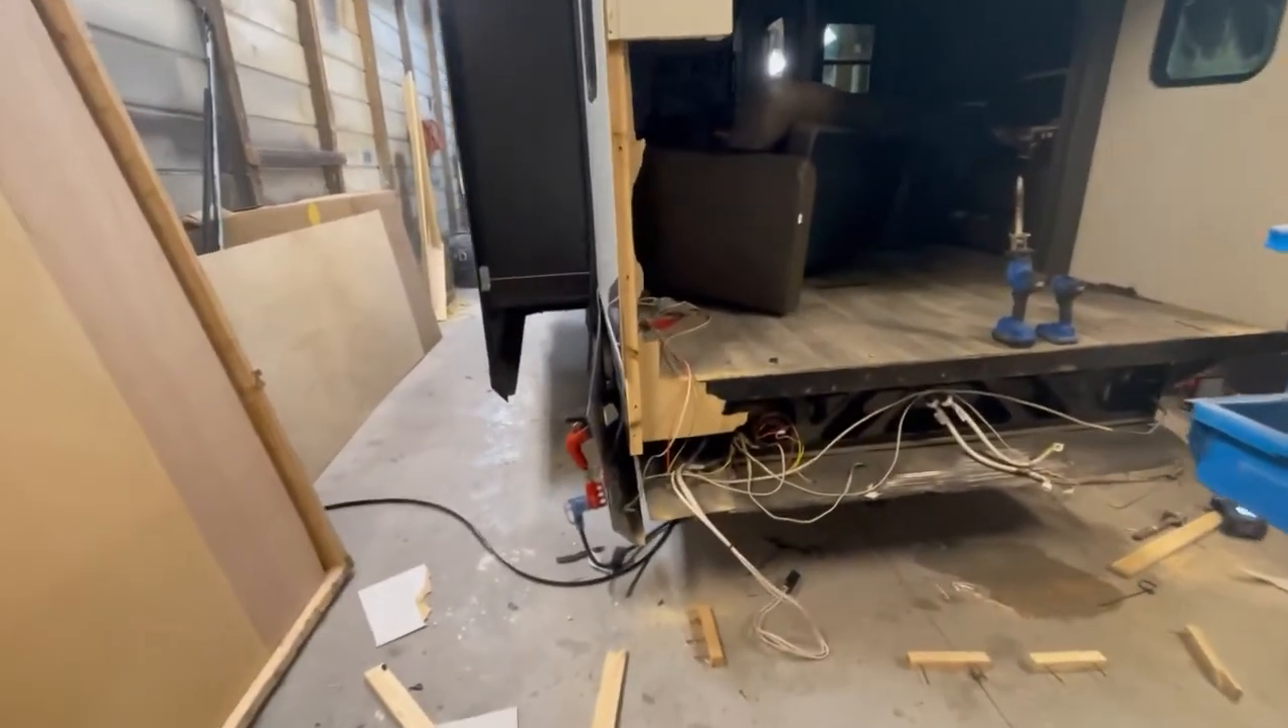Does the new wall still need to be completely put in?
Yes.